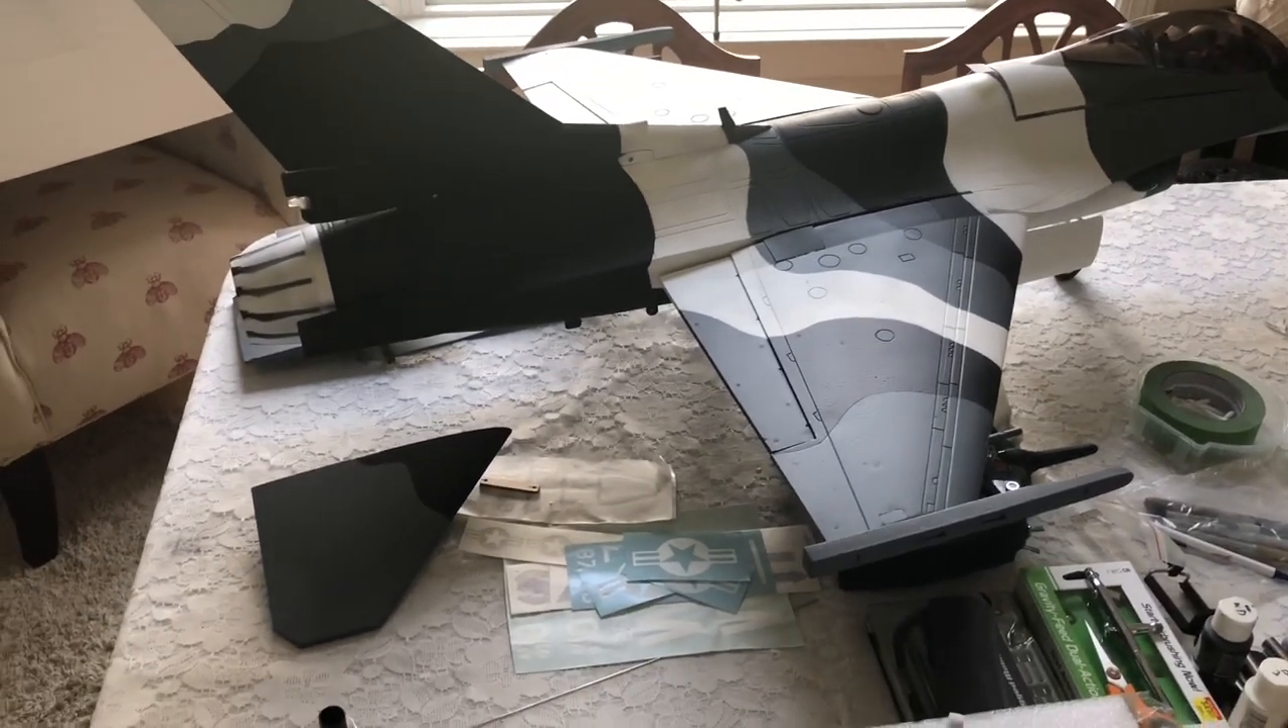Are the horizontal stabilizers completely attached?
No.